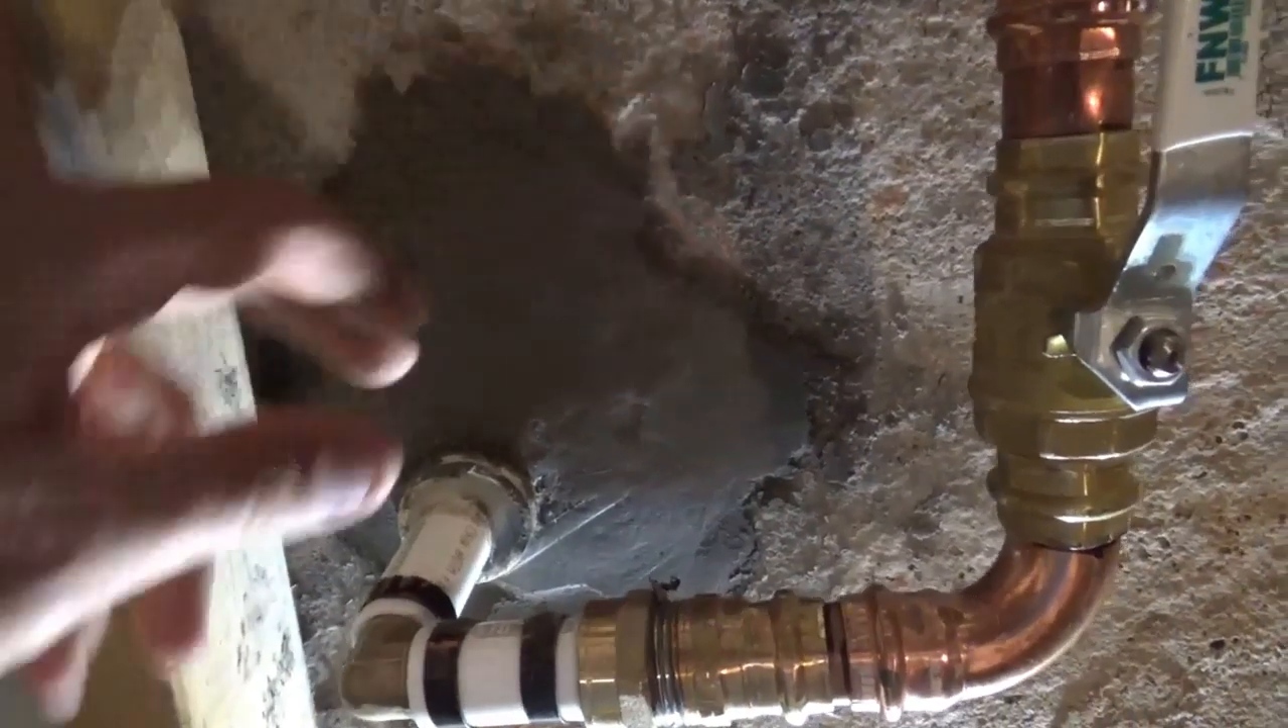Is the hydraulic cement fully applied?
Yes.